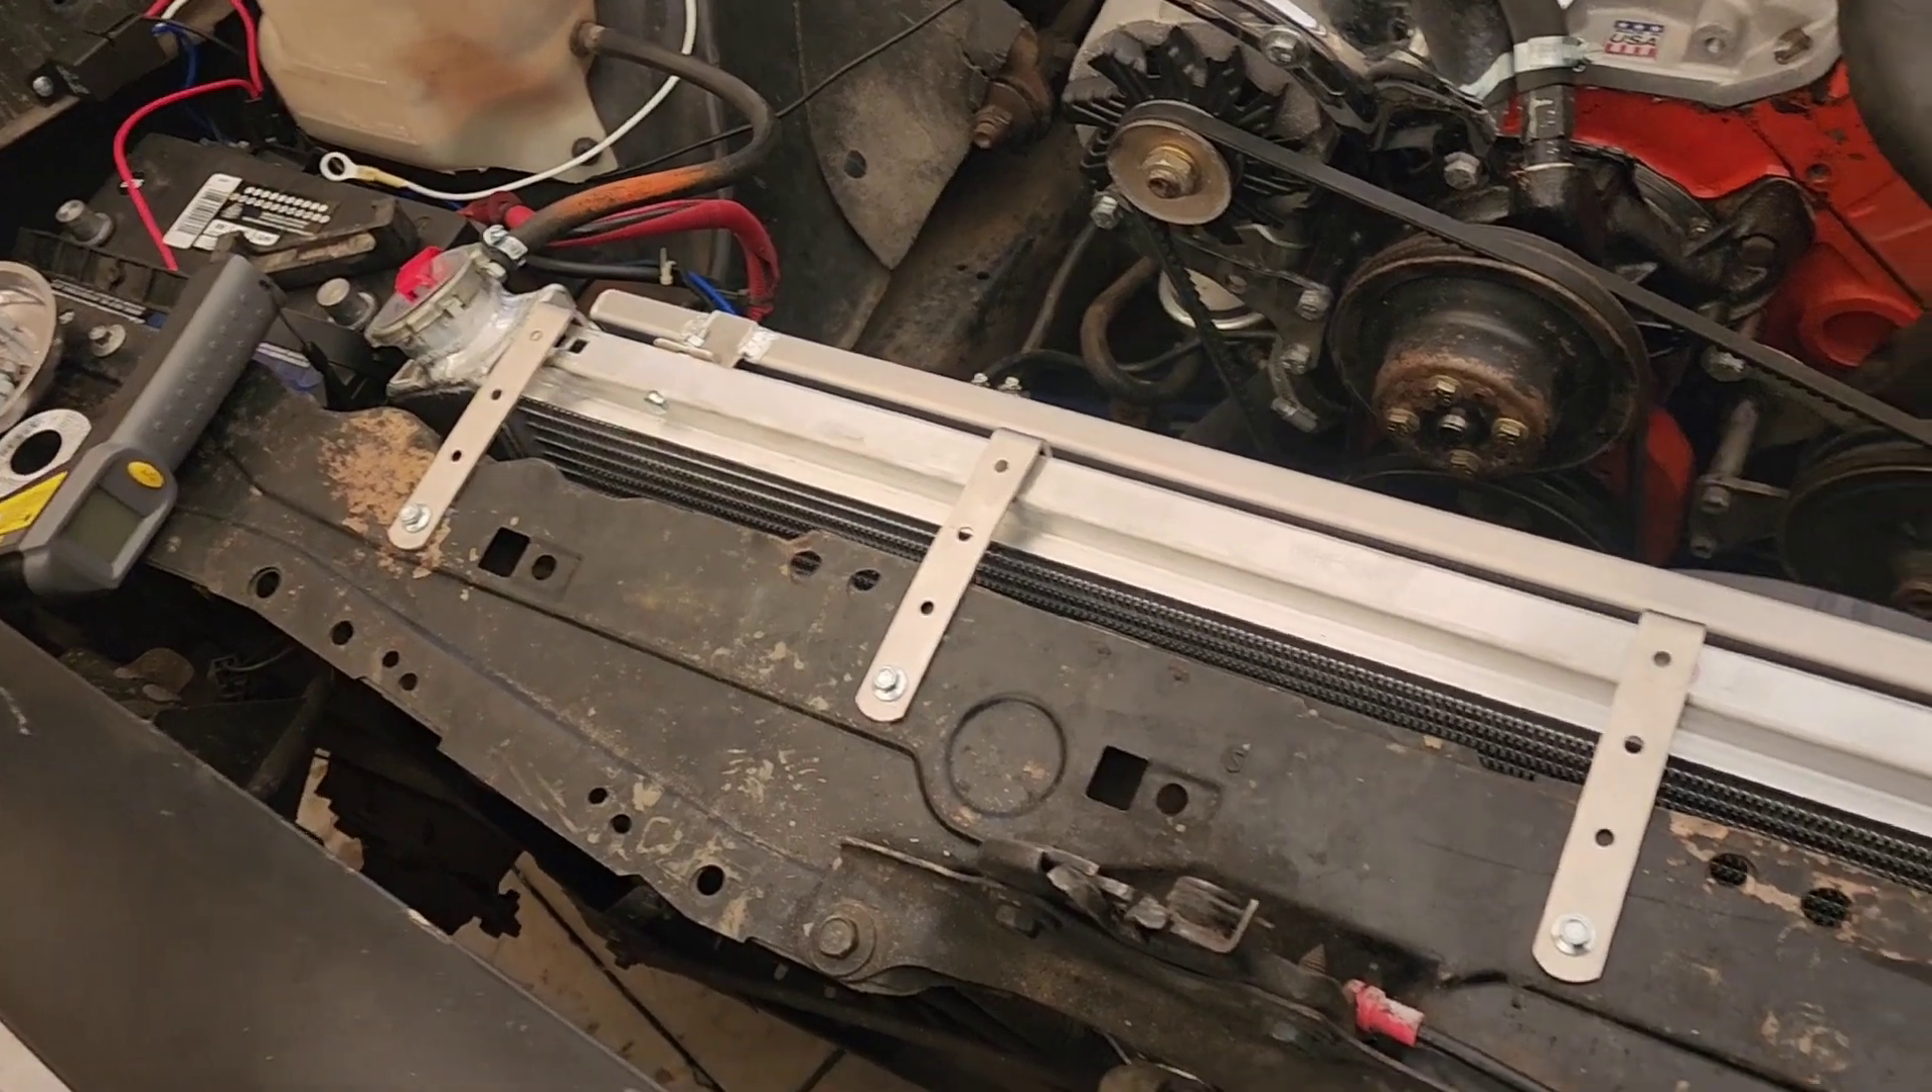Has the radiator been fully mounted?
Yes.